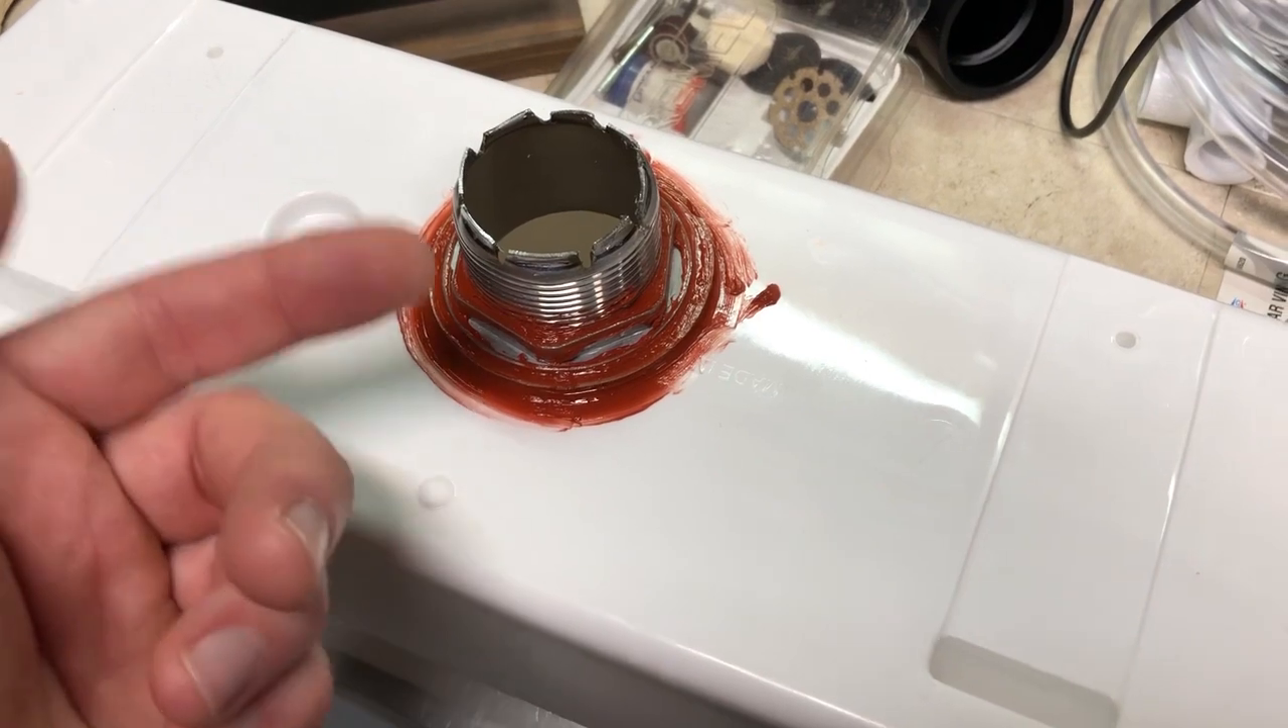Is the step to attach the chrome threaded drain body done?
Yes.